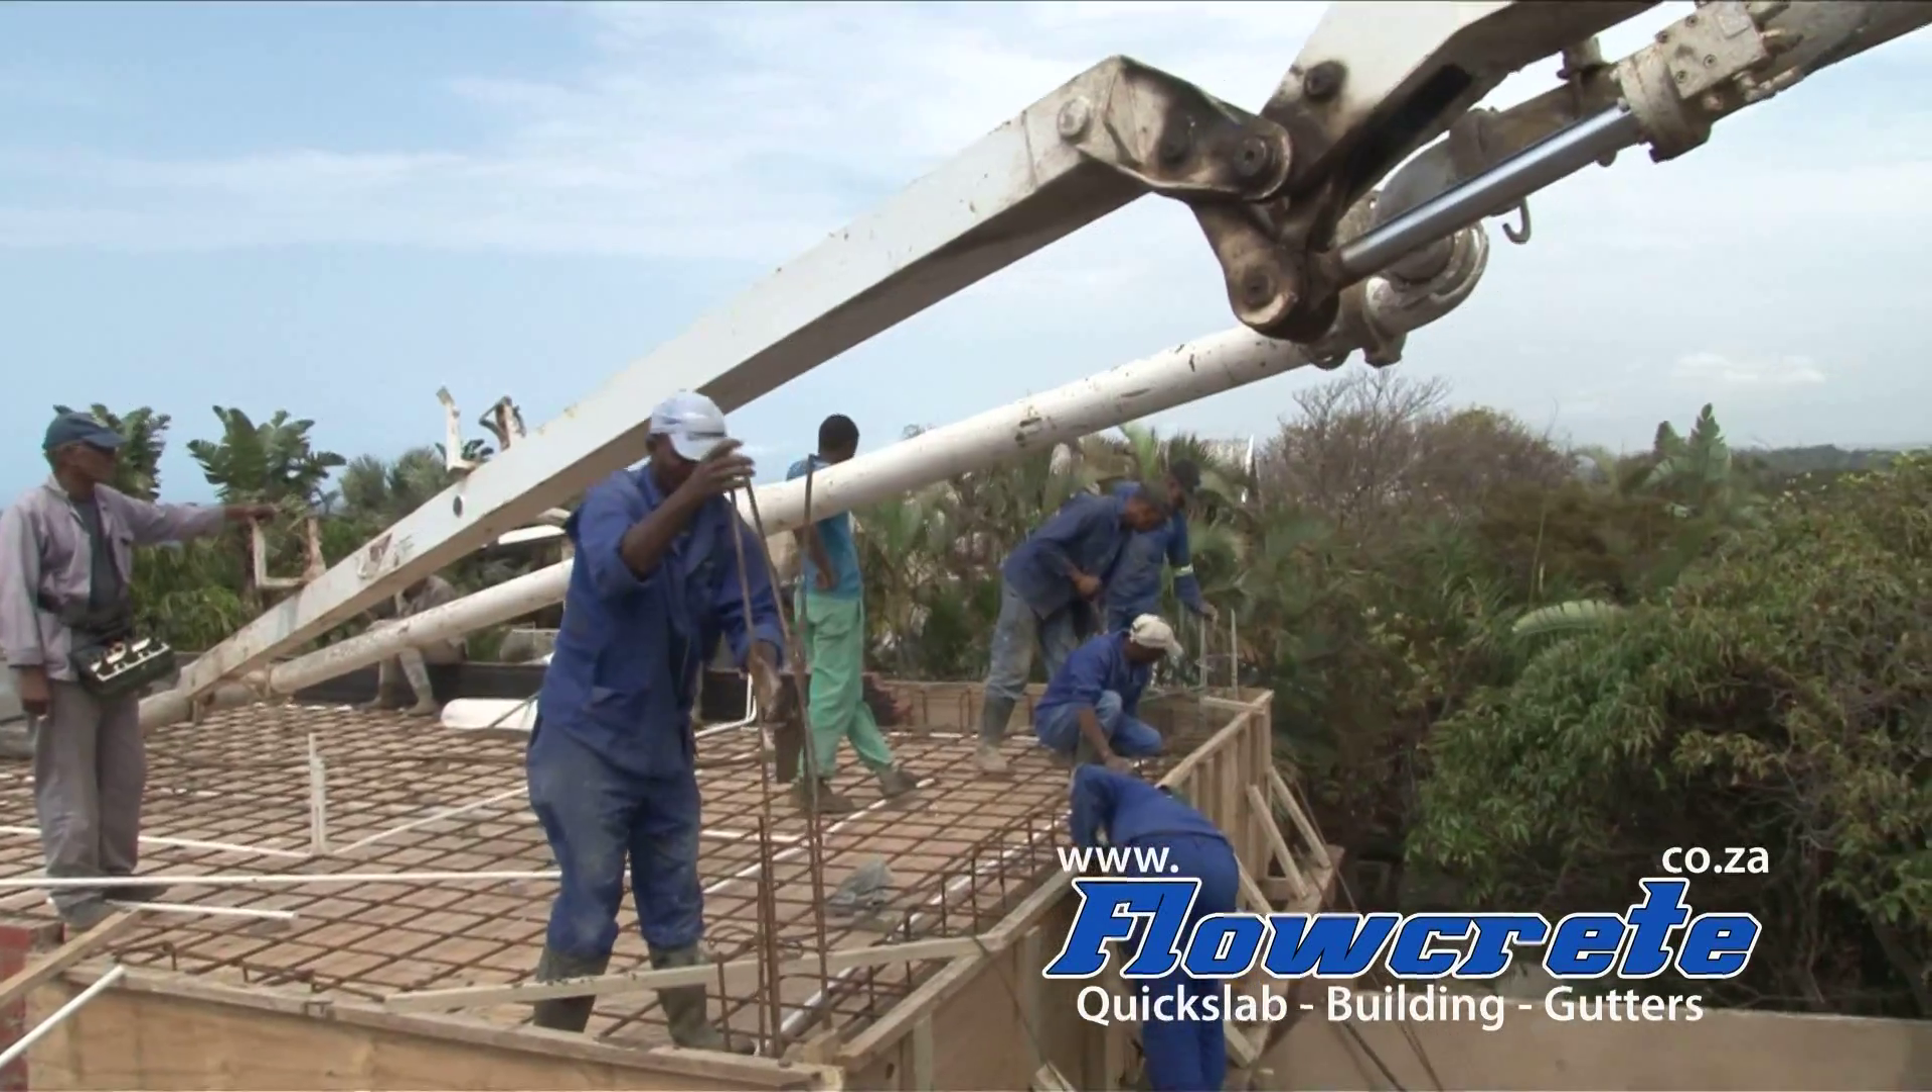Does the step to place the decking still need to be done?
No.